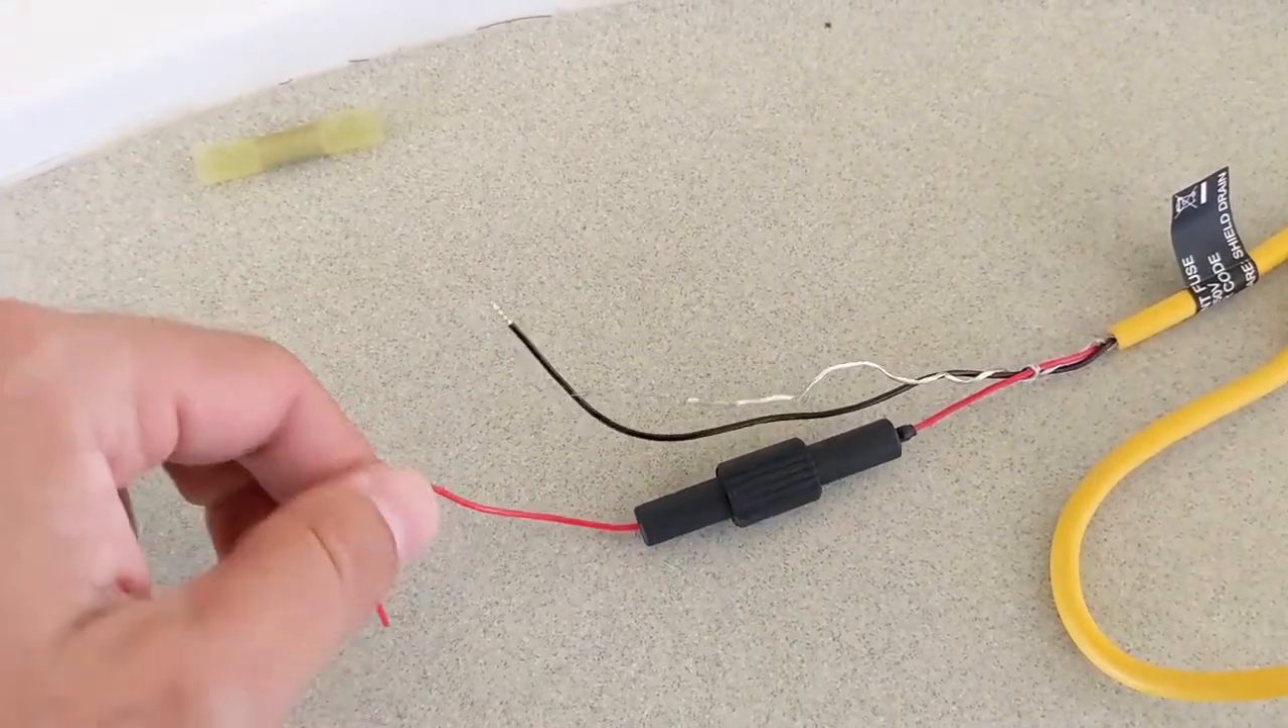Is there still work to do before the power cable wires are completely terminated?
Yes.